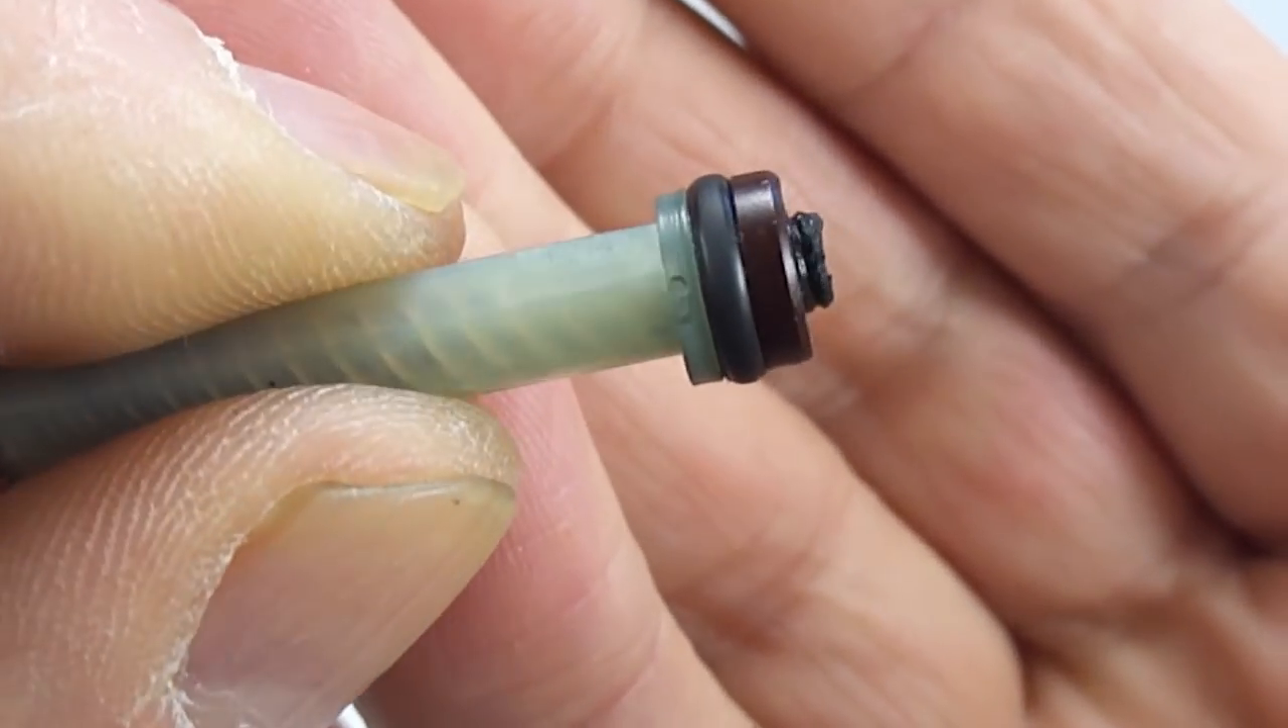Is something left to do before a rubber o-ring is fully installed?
No.